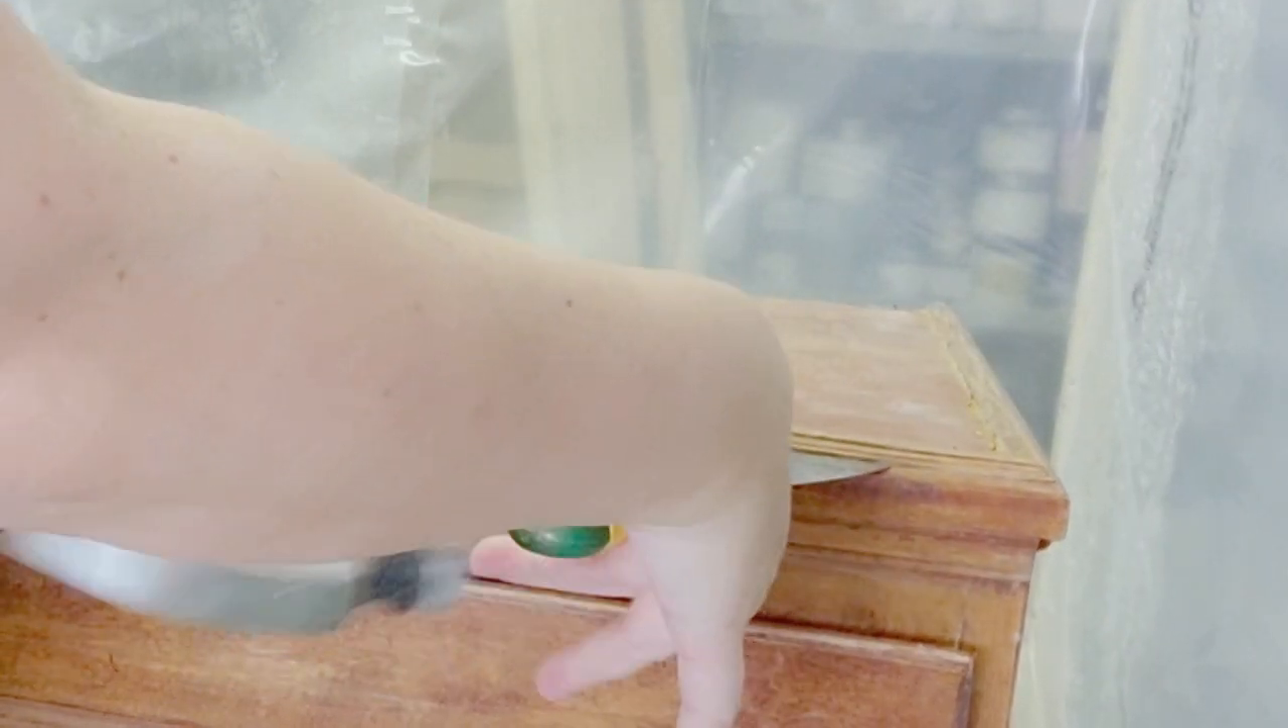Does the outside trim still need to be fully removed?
Yes.